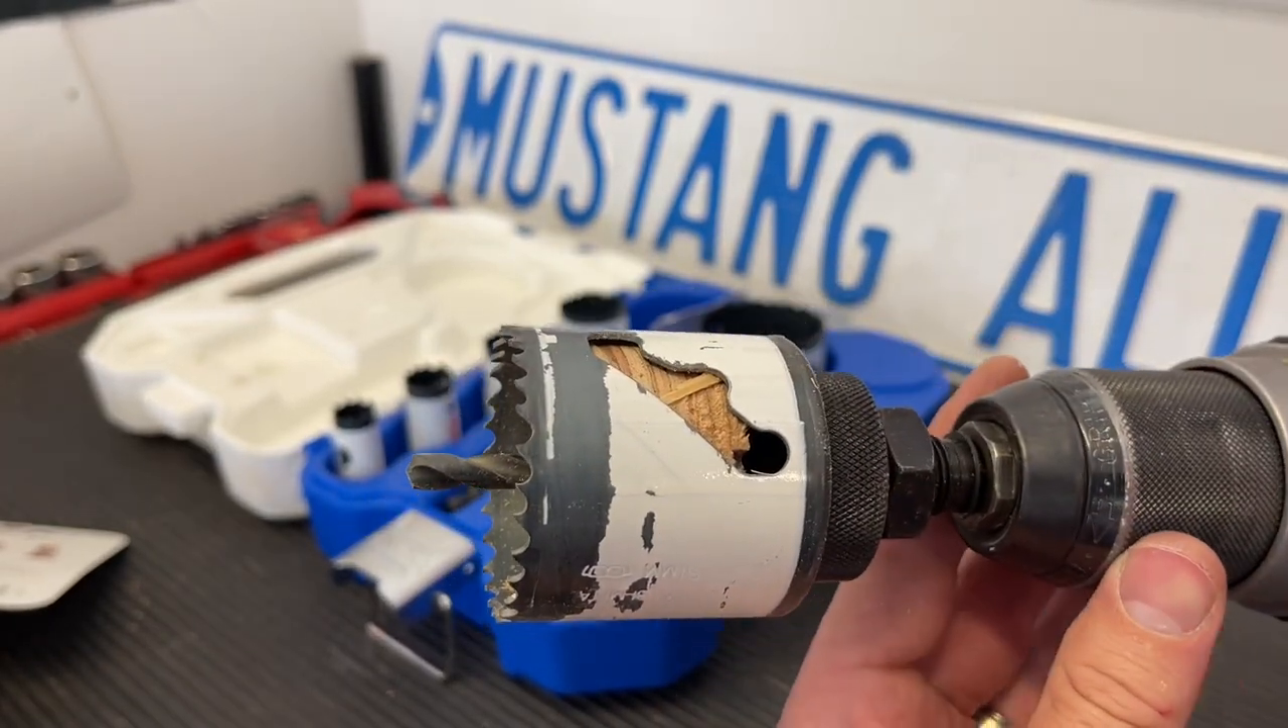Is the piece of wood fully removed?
No.